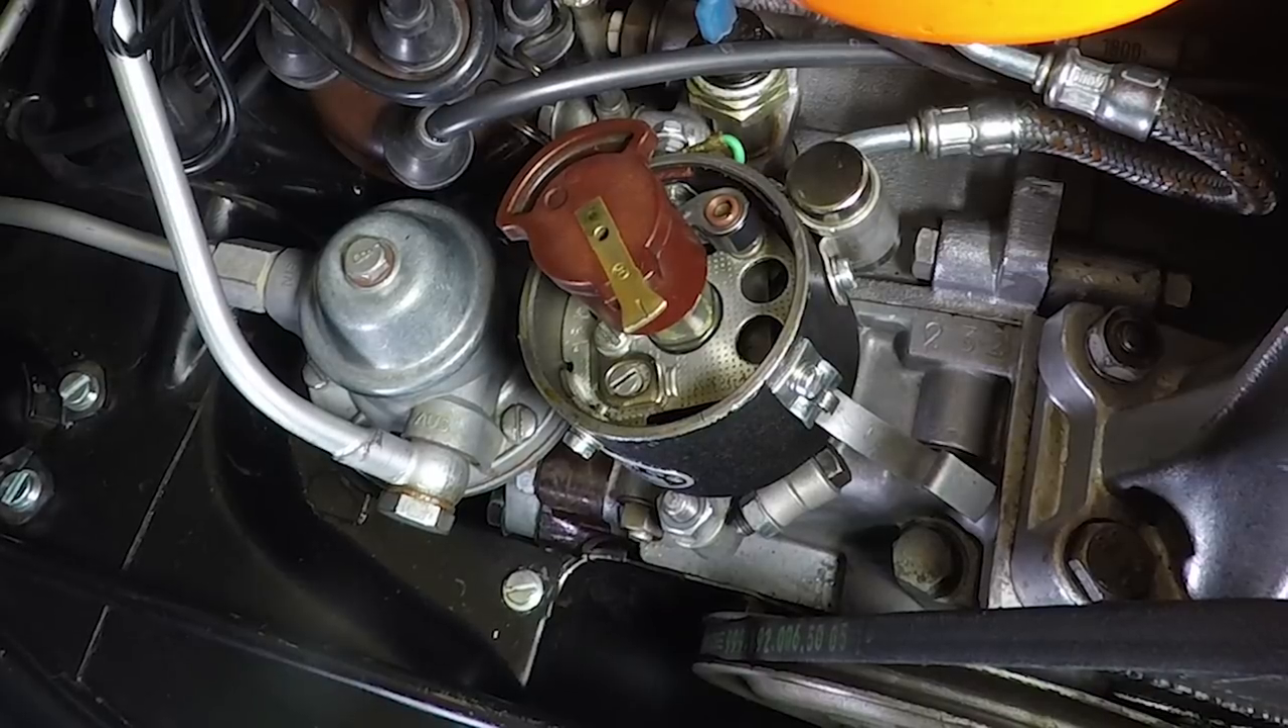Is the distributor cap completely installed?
No.